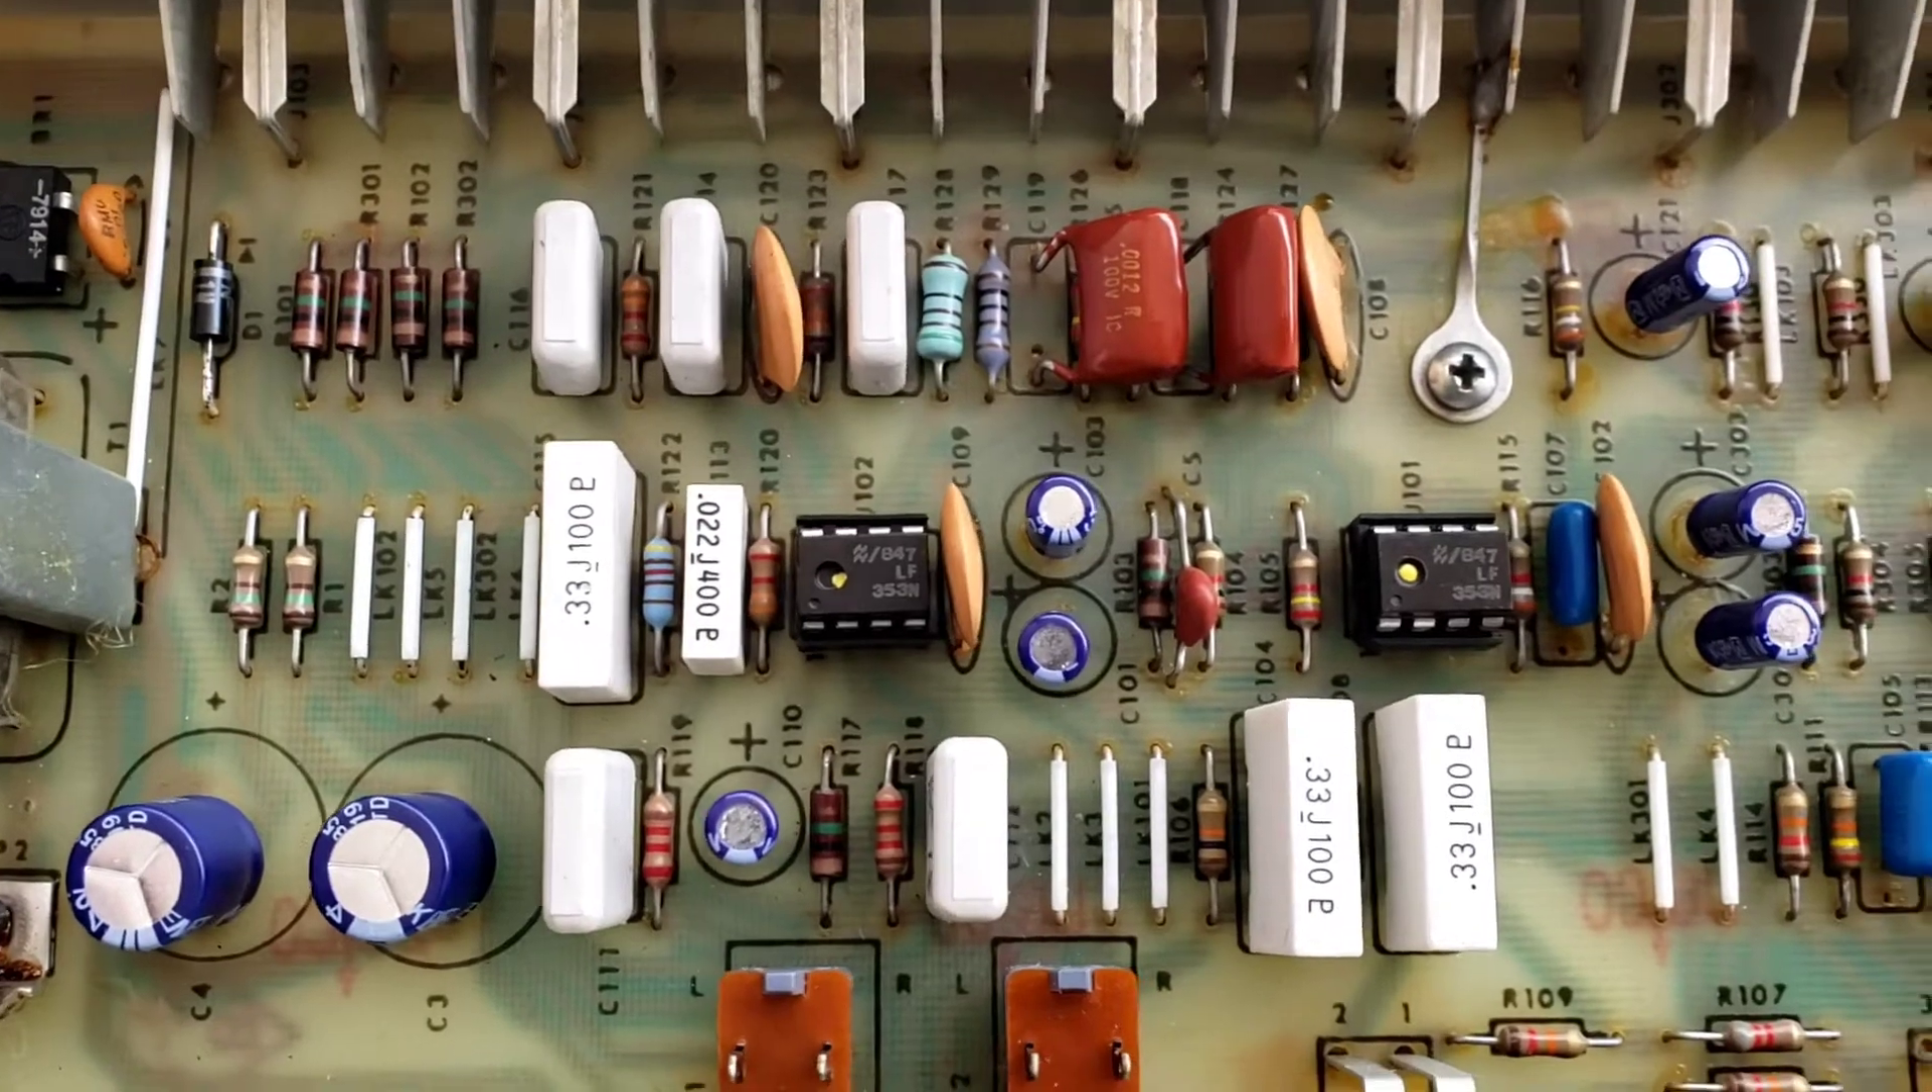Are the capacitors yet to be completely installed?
No.